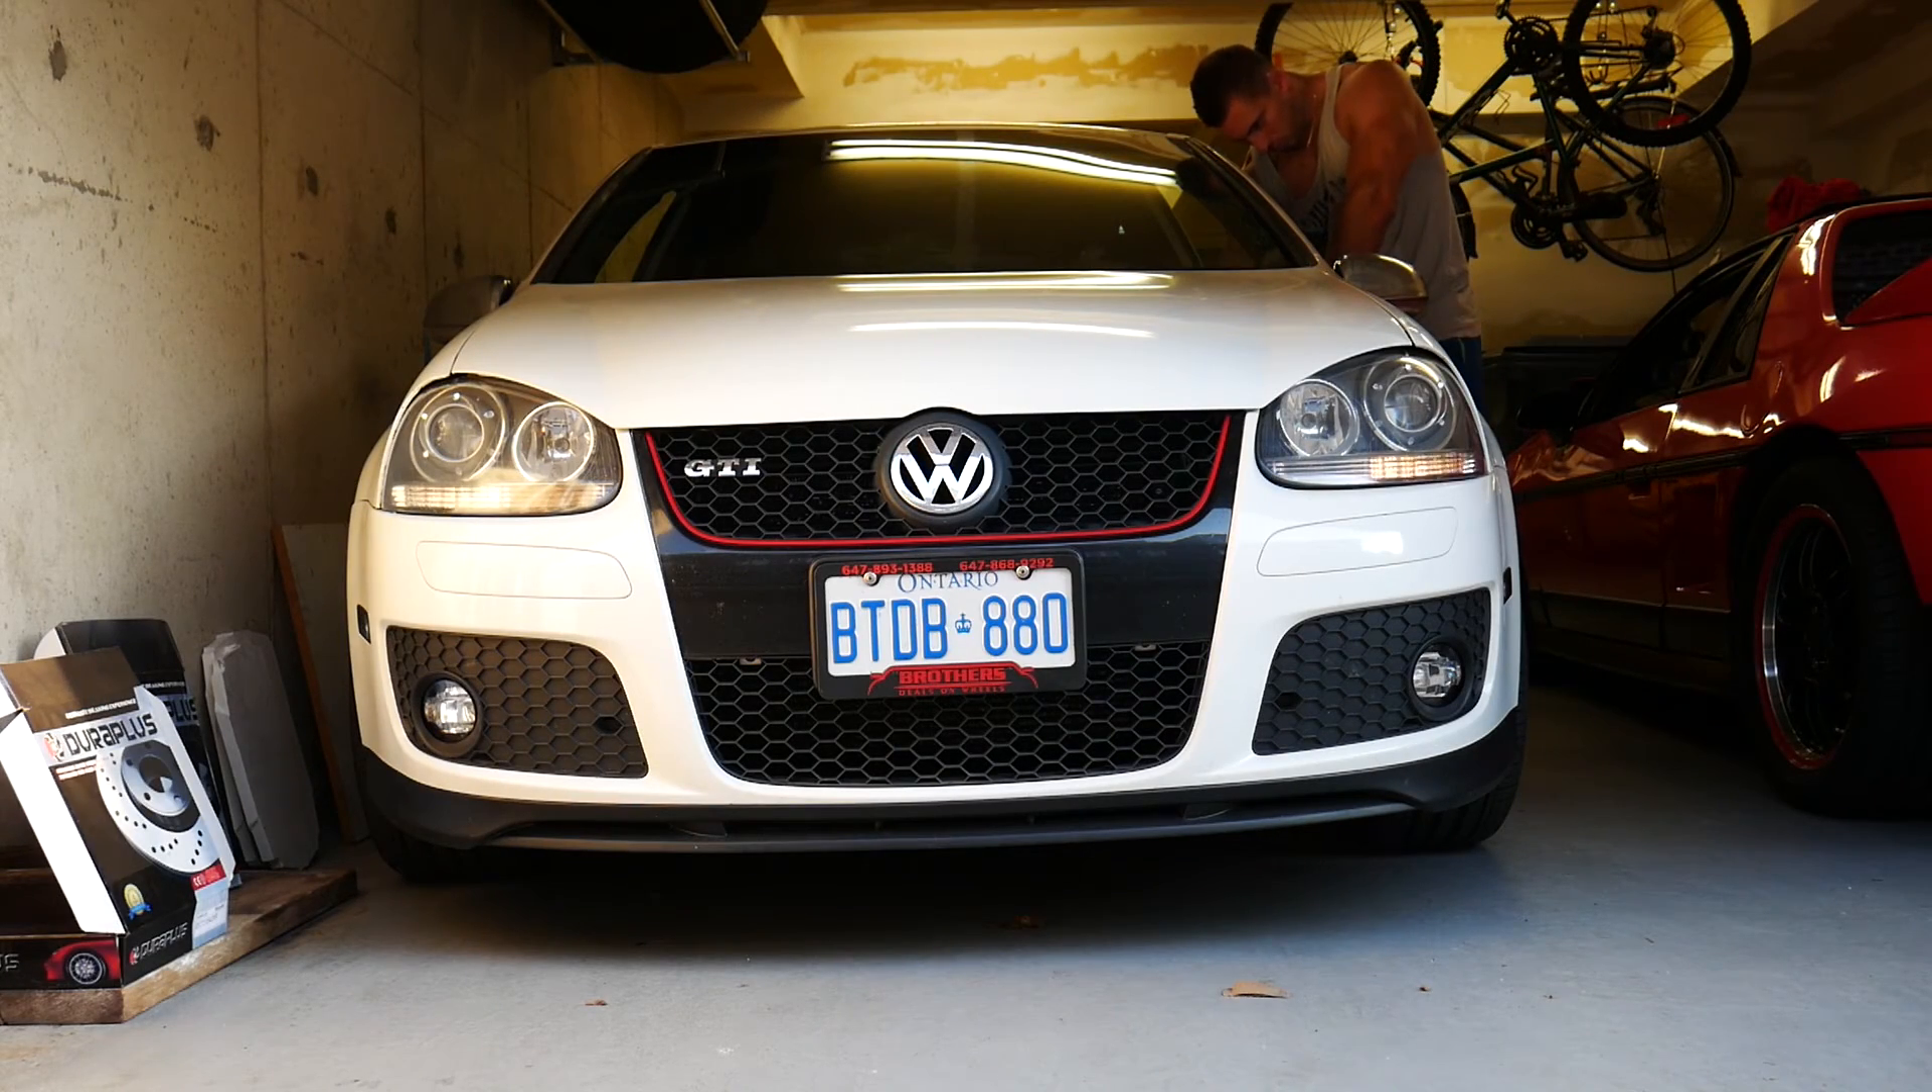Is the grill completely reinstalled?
Yes.